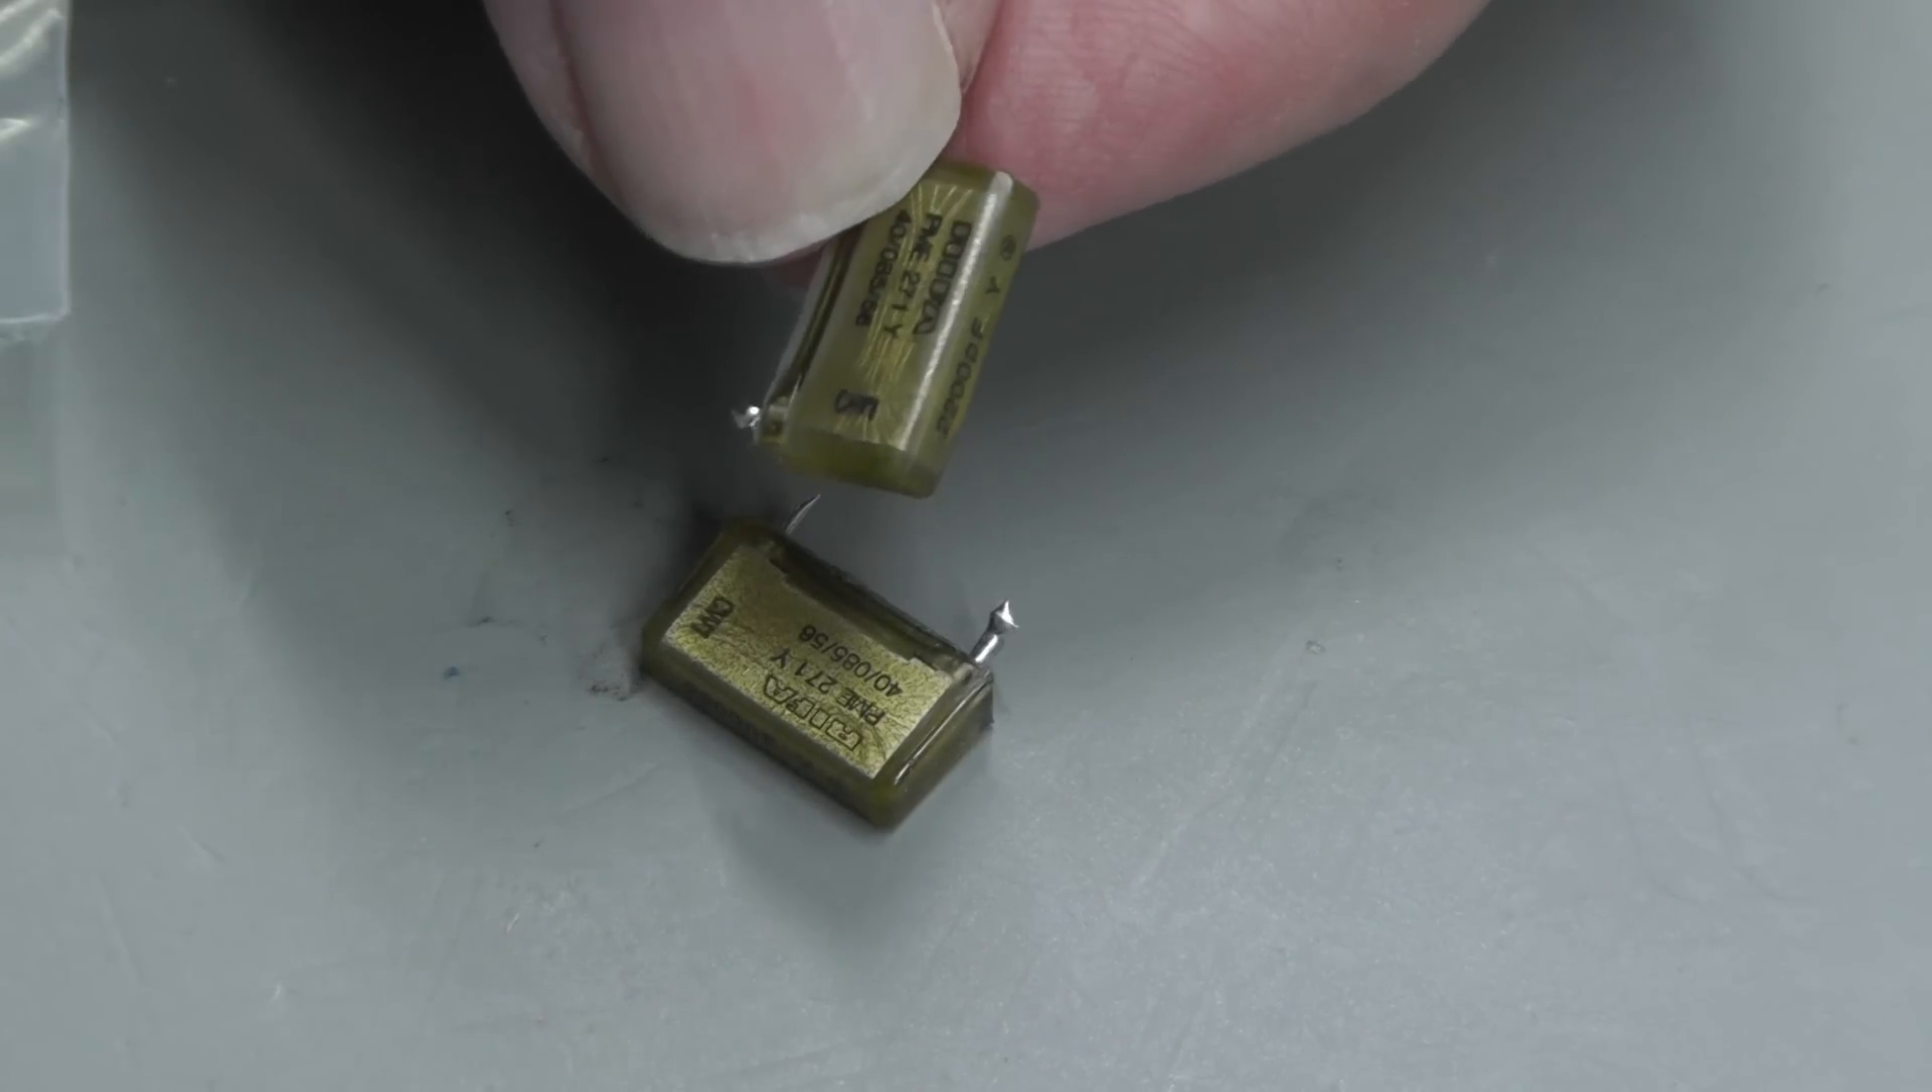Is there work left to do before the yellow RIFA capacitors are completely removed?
No.